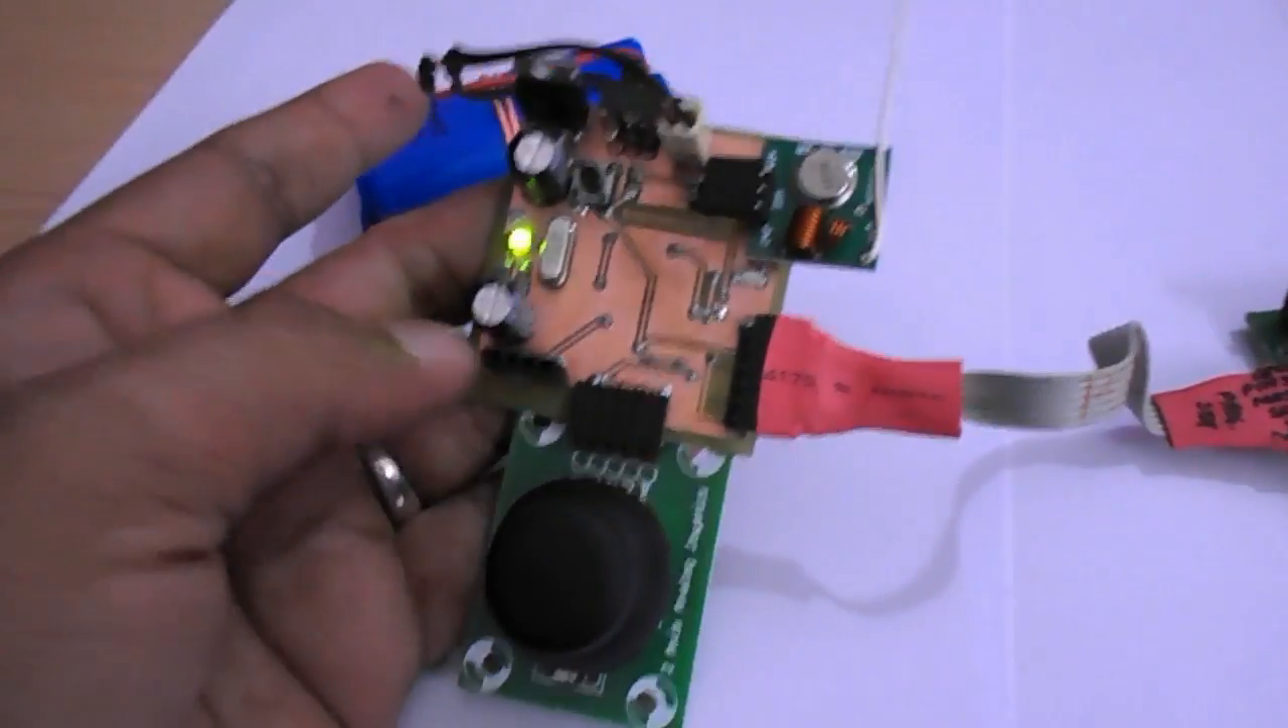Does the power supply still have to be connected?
No.